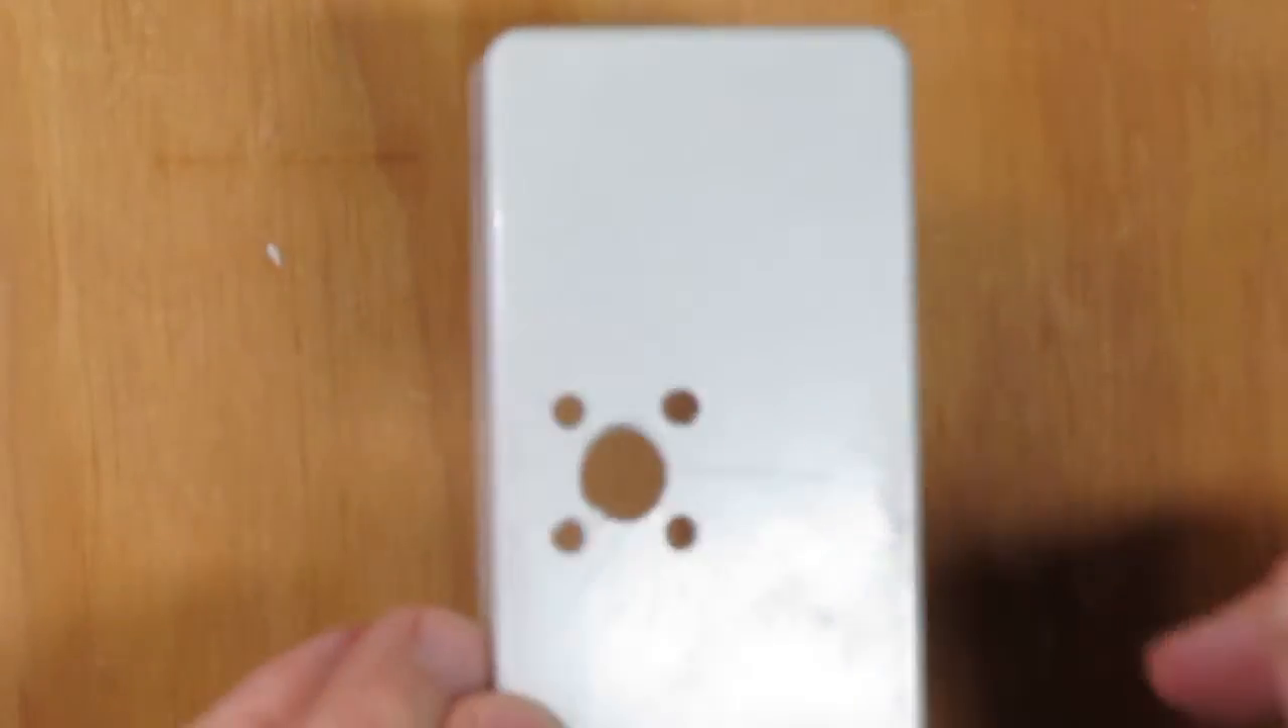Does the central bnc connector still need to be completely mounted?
Yes.